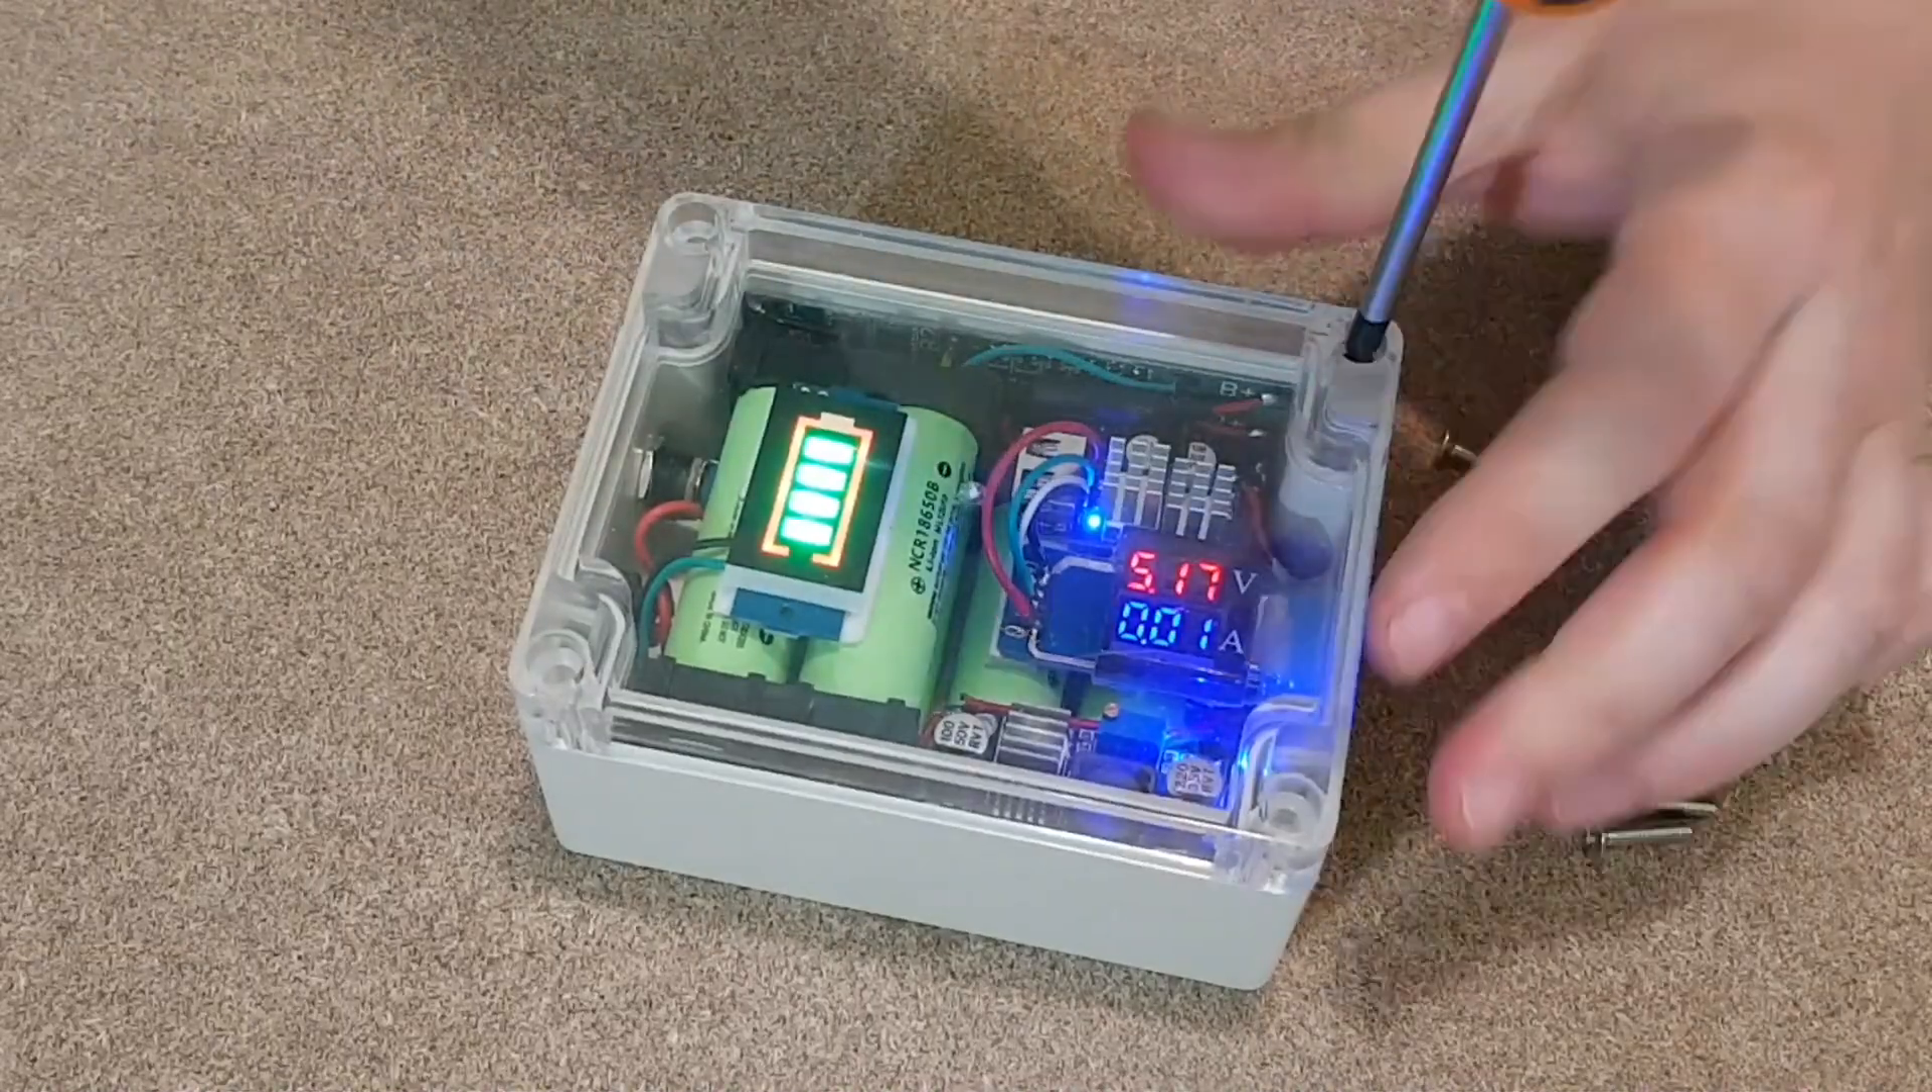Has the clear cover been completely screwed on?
No.